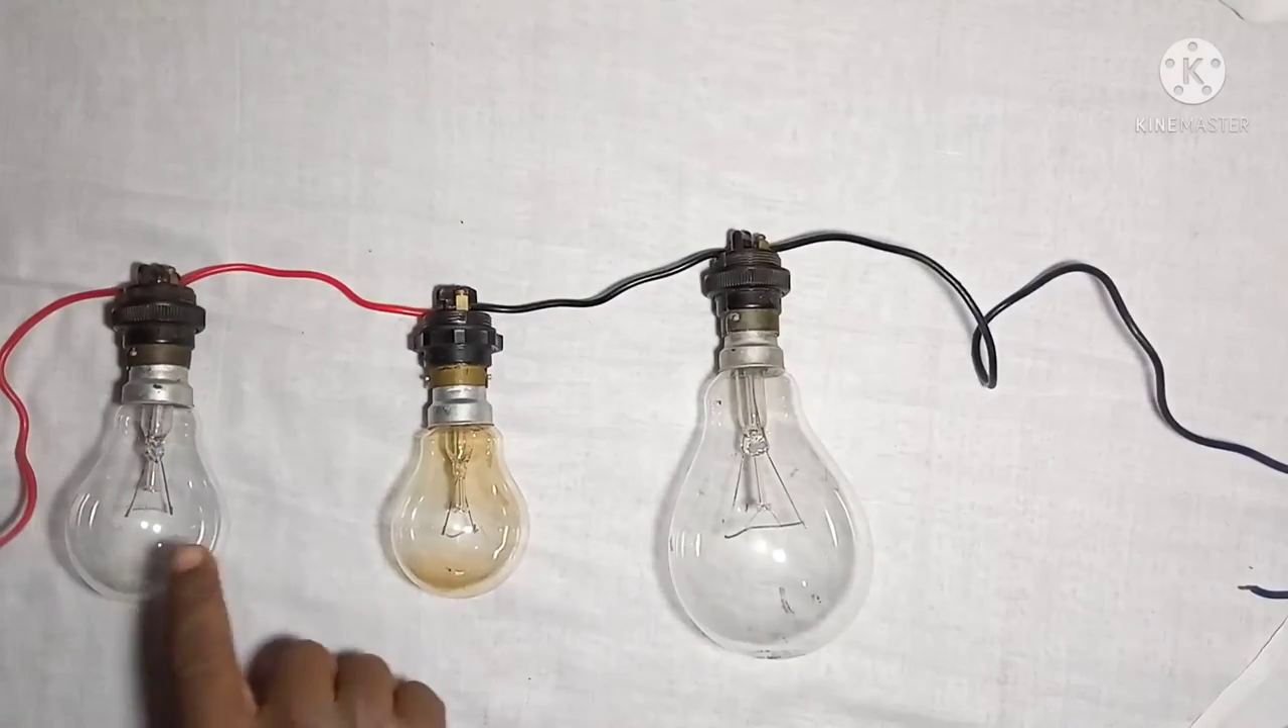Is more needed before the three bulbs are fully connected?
No.